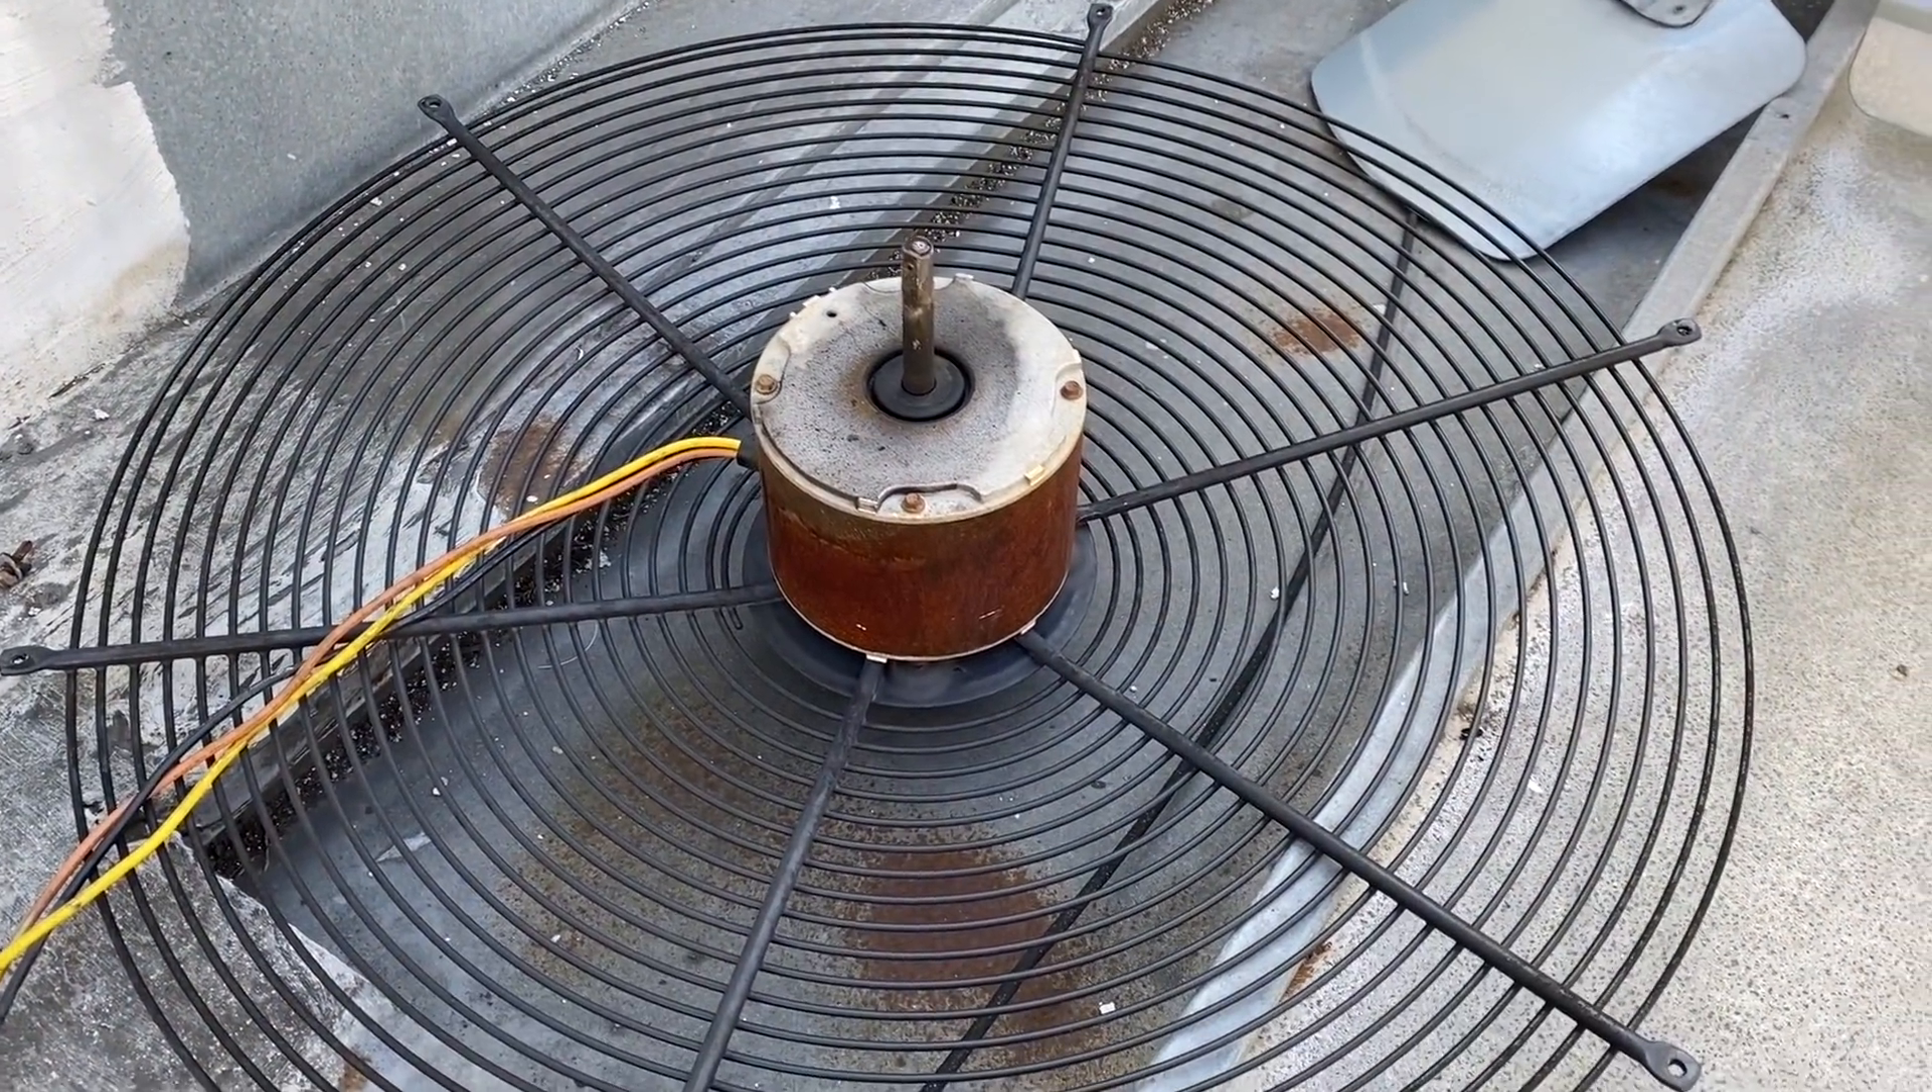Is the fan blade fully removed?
Yes.